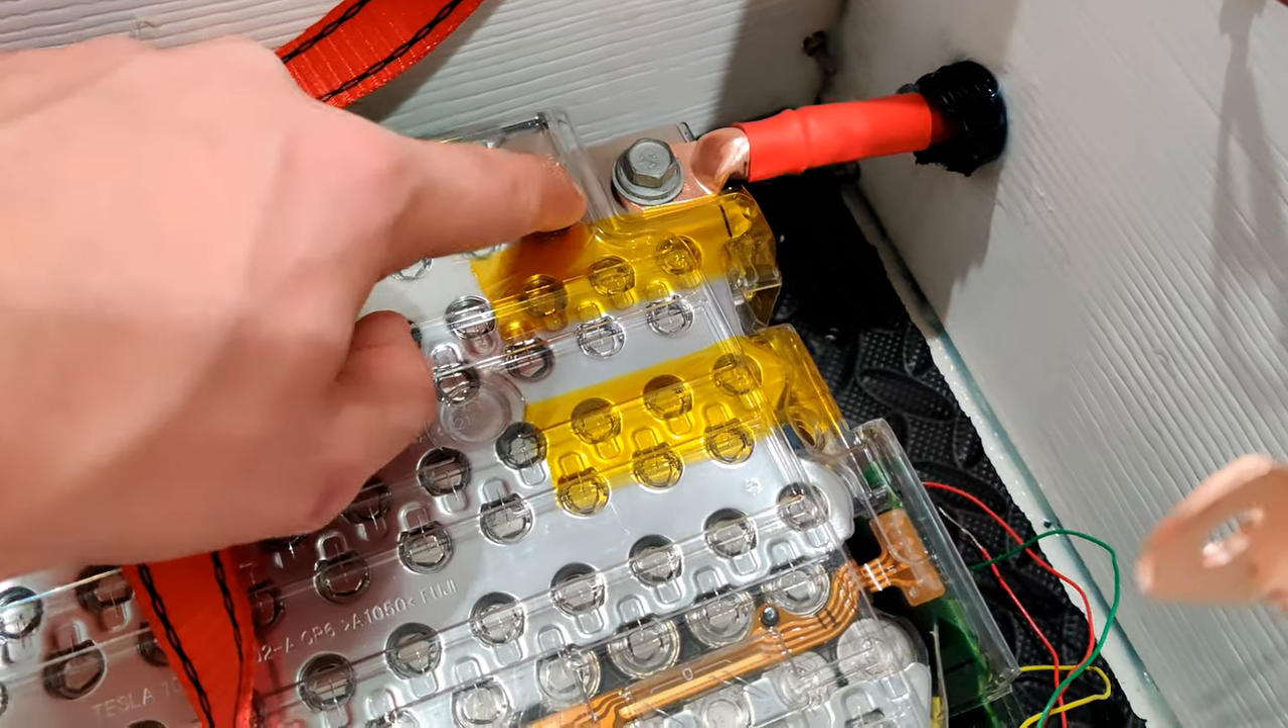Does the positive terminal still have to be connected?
No.